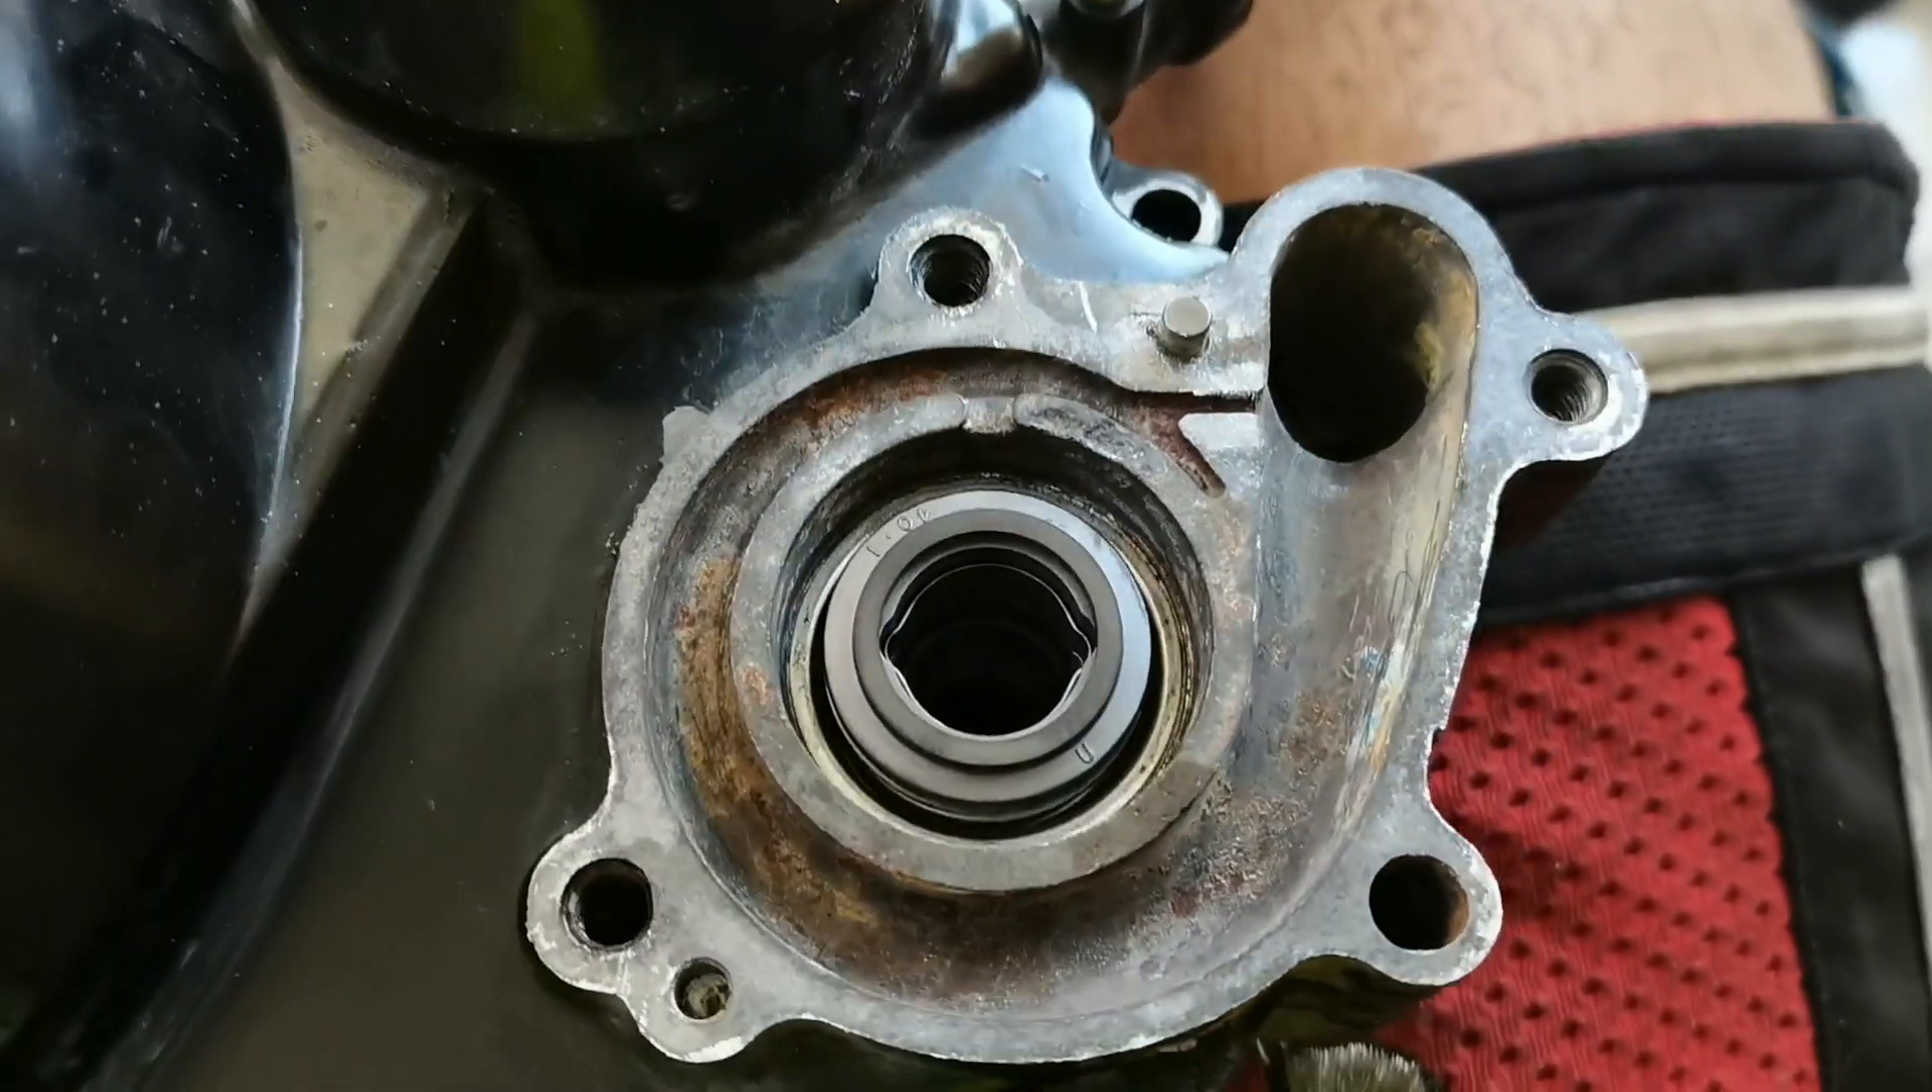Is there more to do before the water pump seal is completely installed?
No.